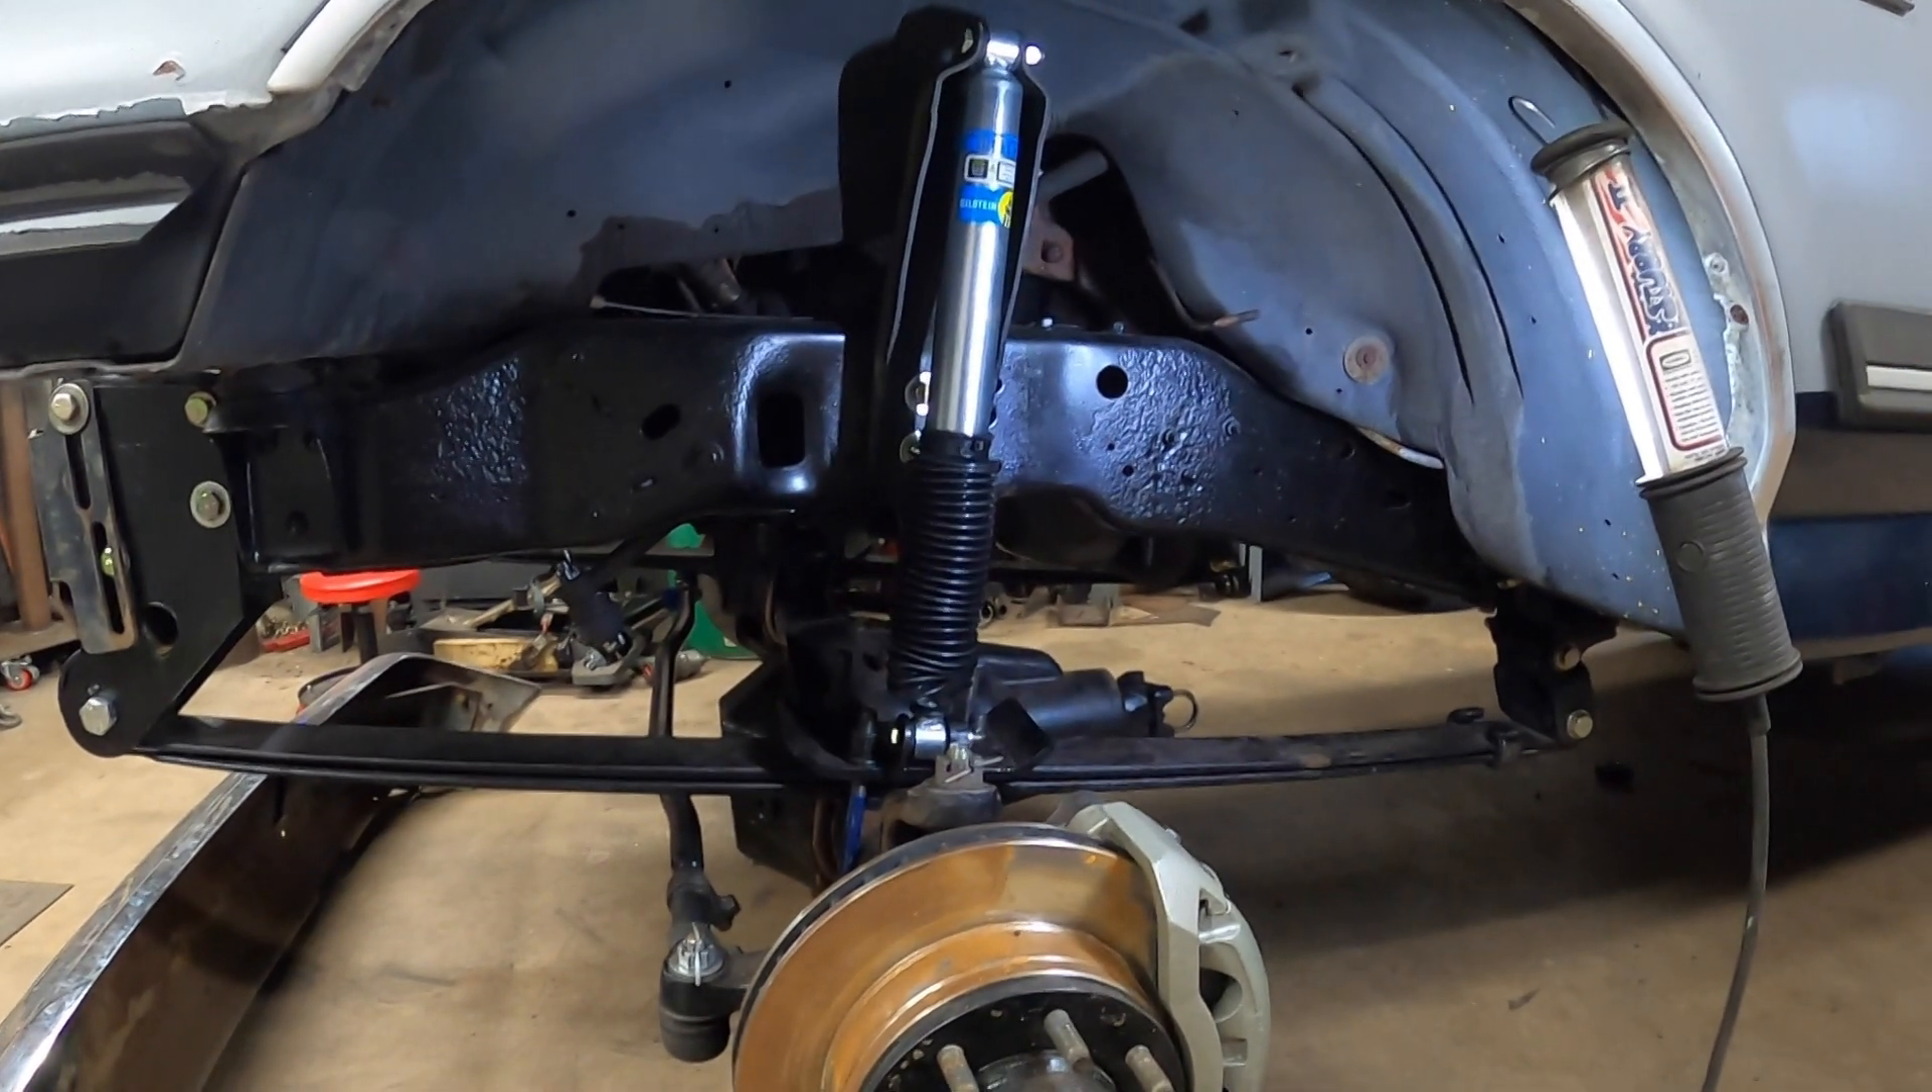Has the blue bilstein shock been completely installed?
Yes.